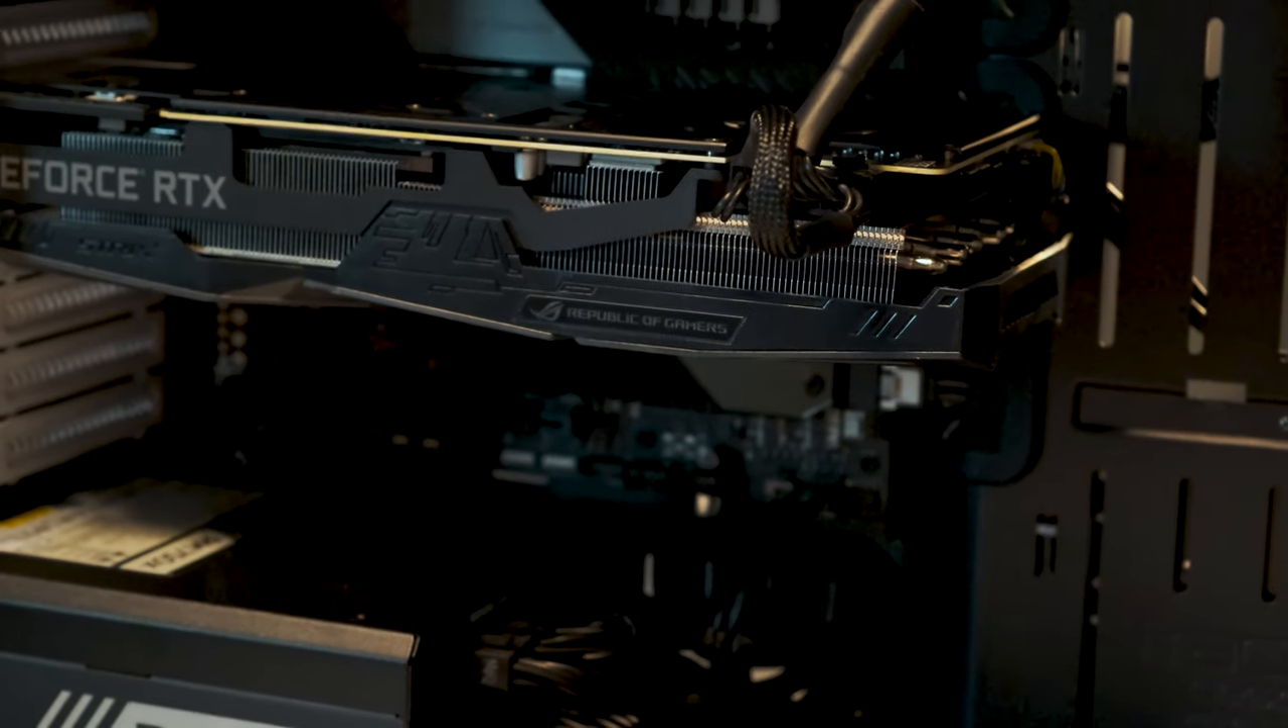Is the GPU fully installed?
Yes.